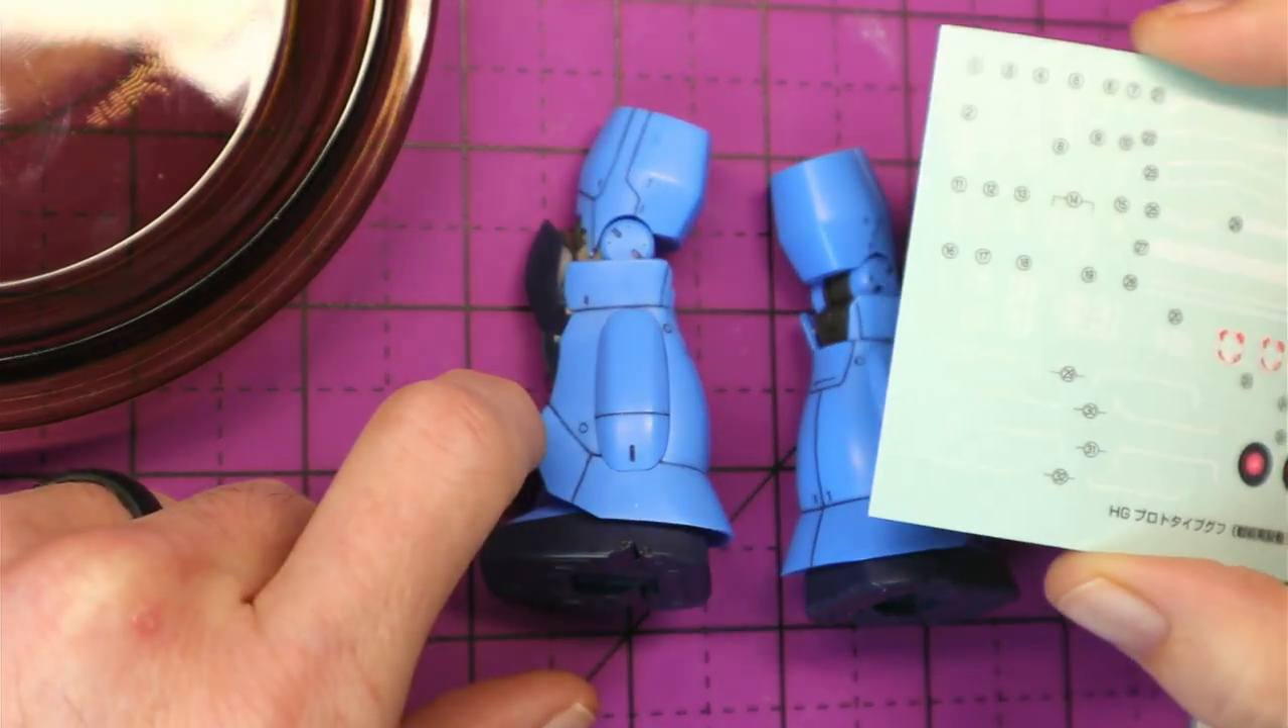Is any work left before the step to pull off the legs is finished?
No.